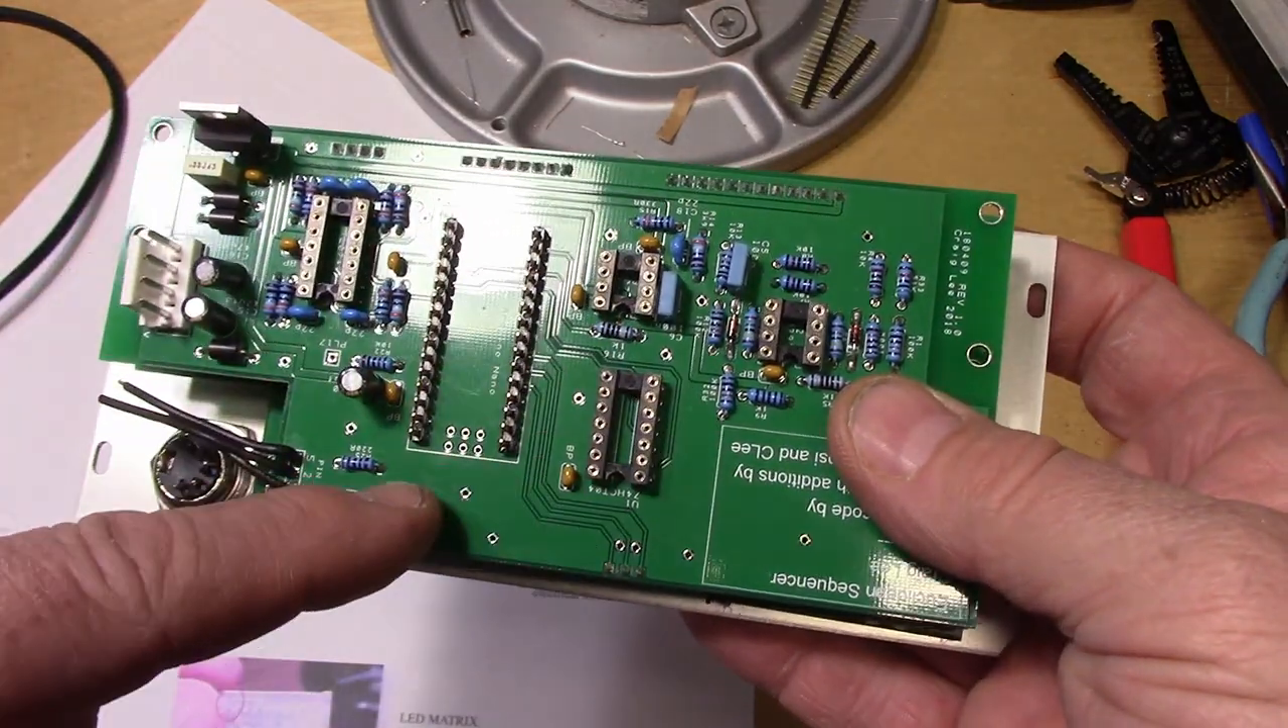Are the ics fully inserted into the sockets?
No.